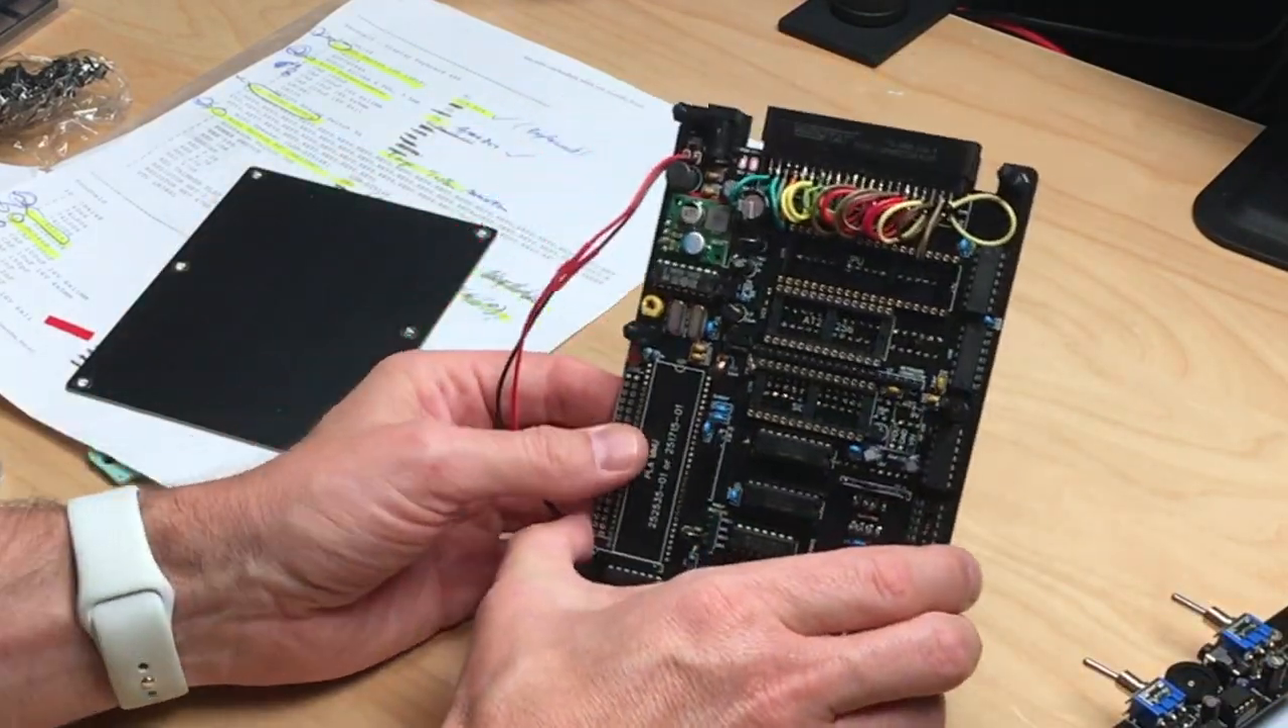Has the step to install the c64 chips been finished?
No.